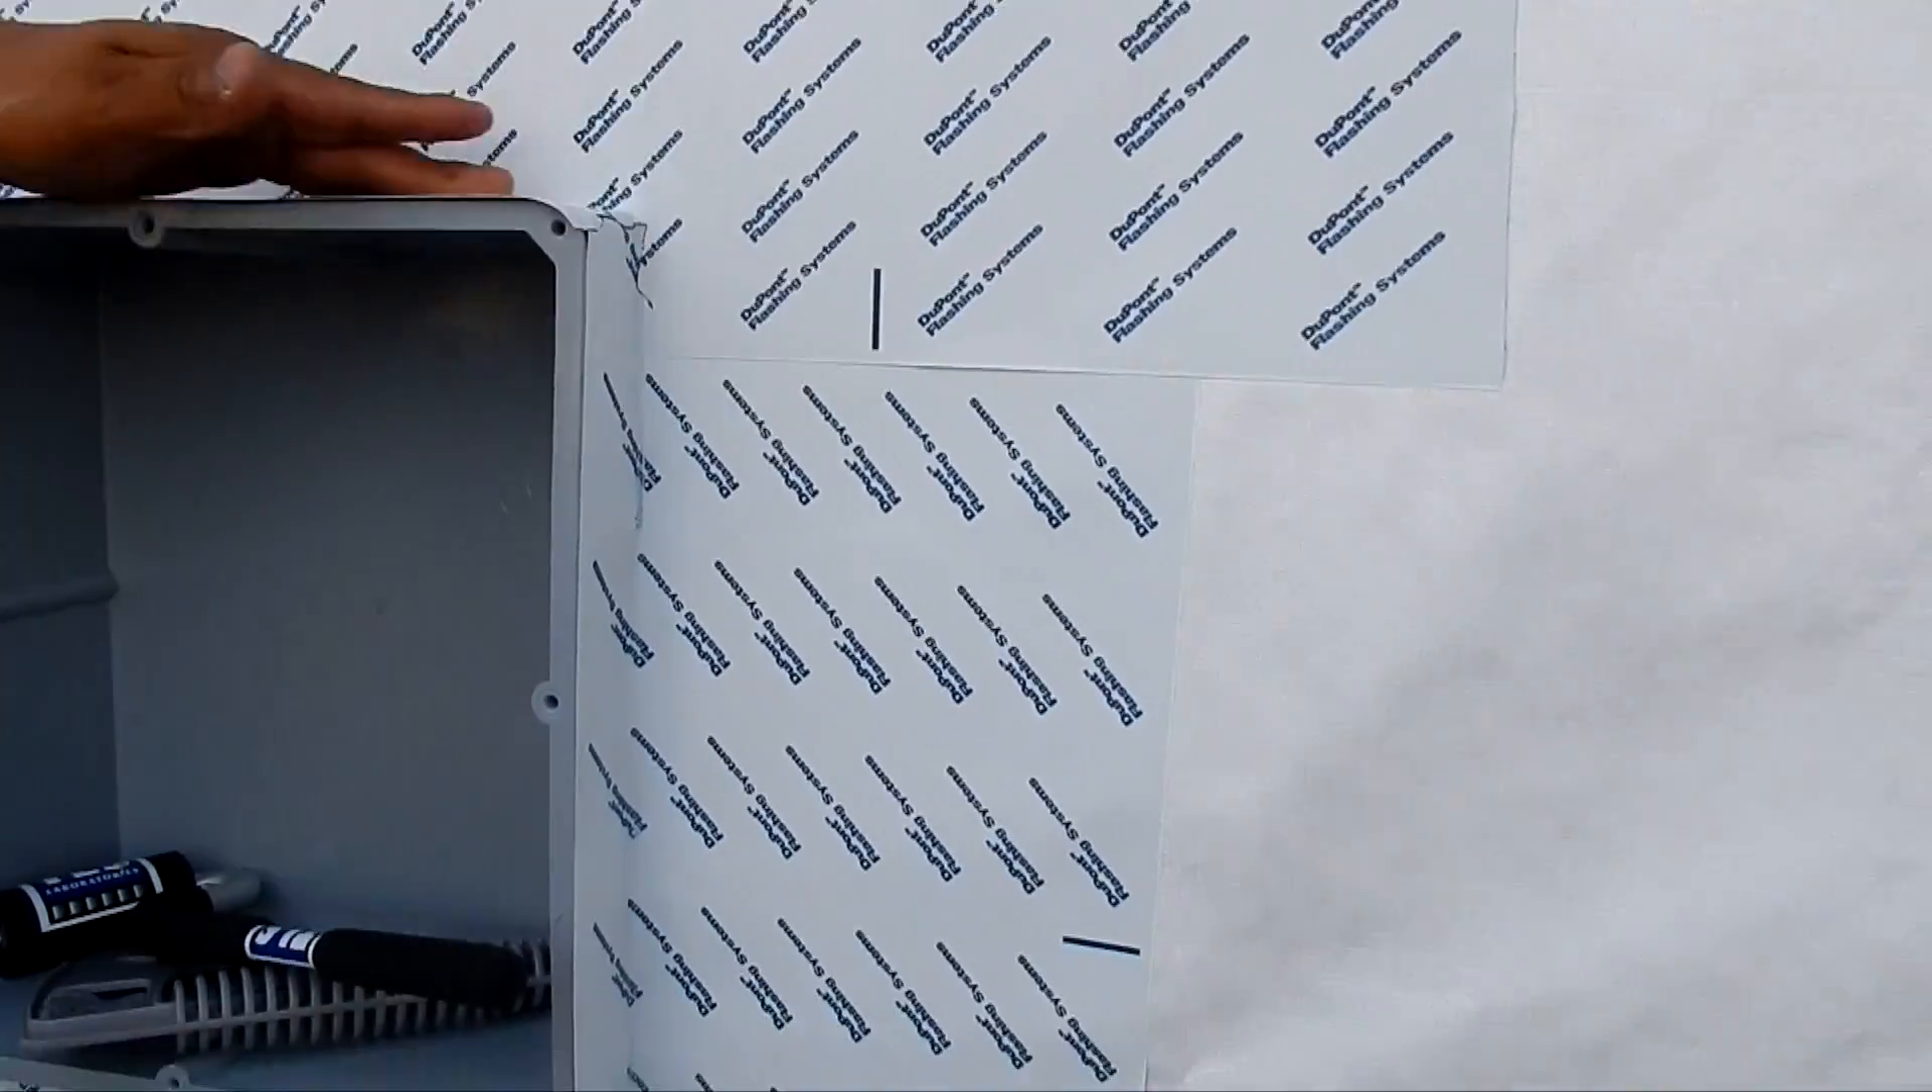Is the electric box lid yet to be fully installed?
Yes.